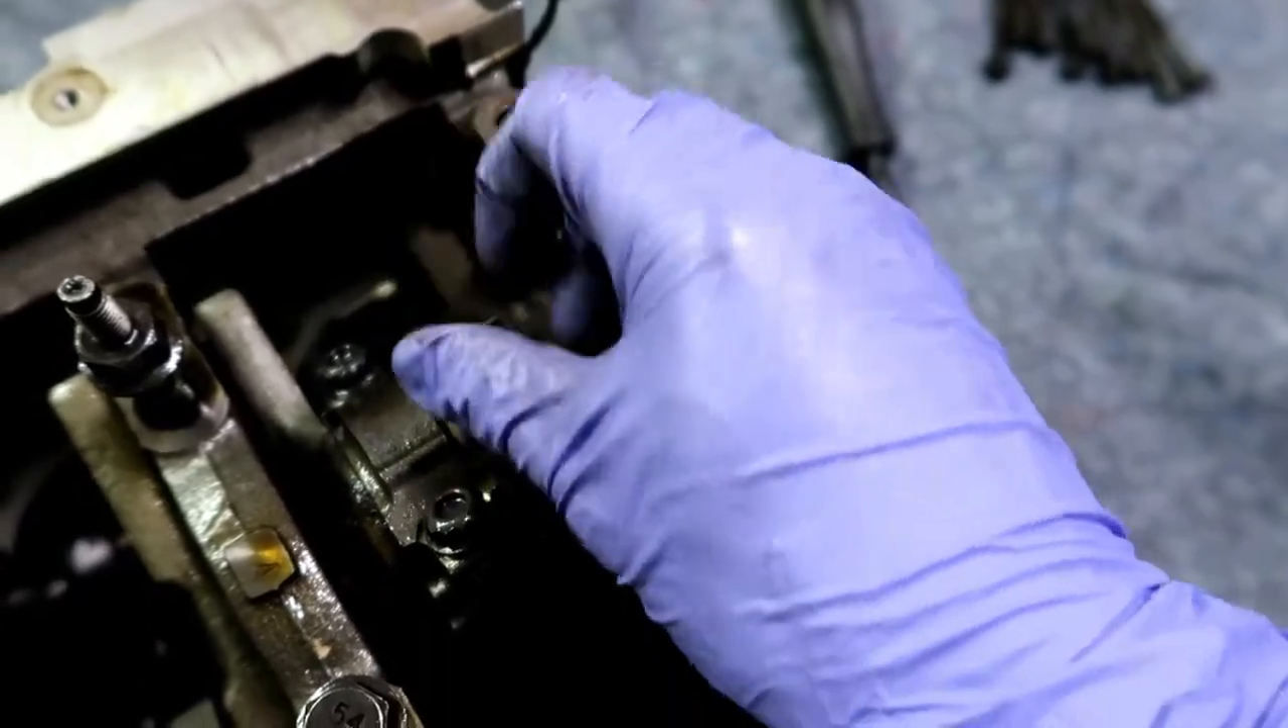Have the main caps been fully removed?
No.